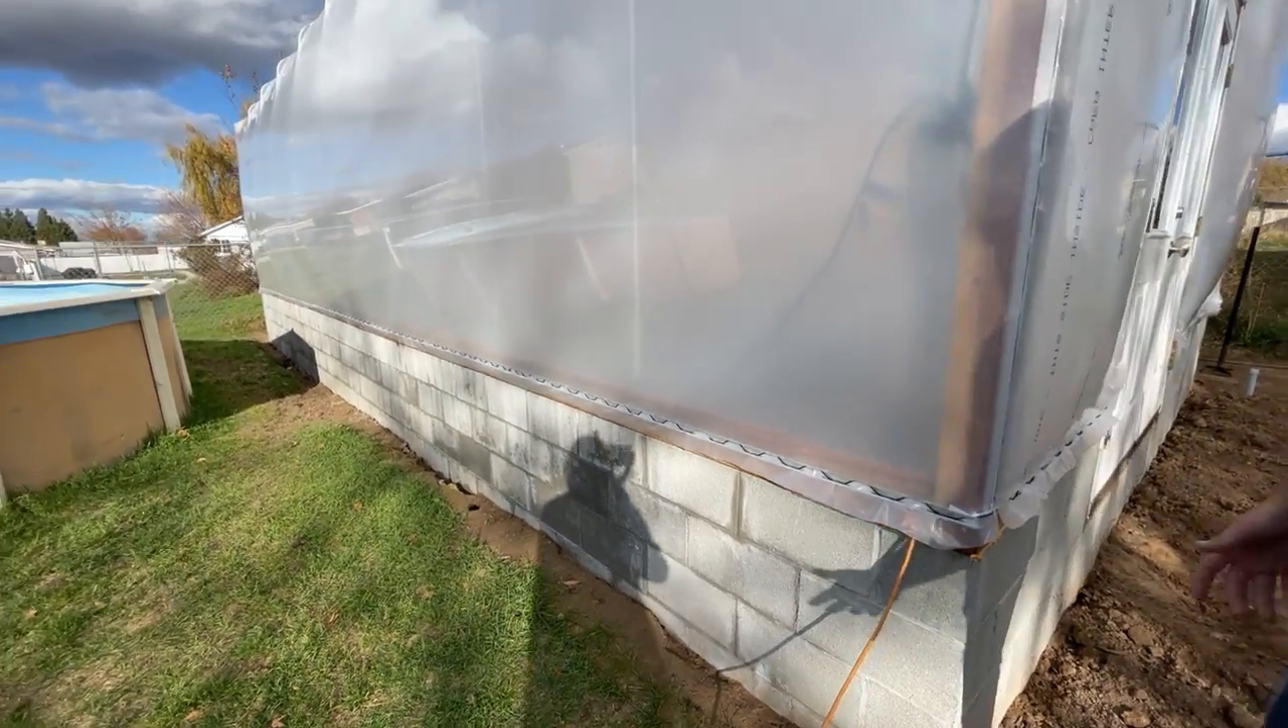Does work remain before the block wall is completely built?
No.